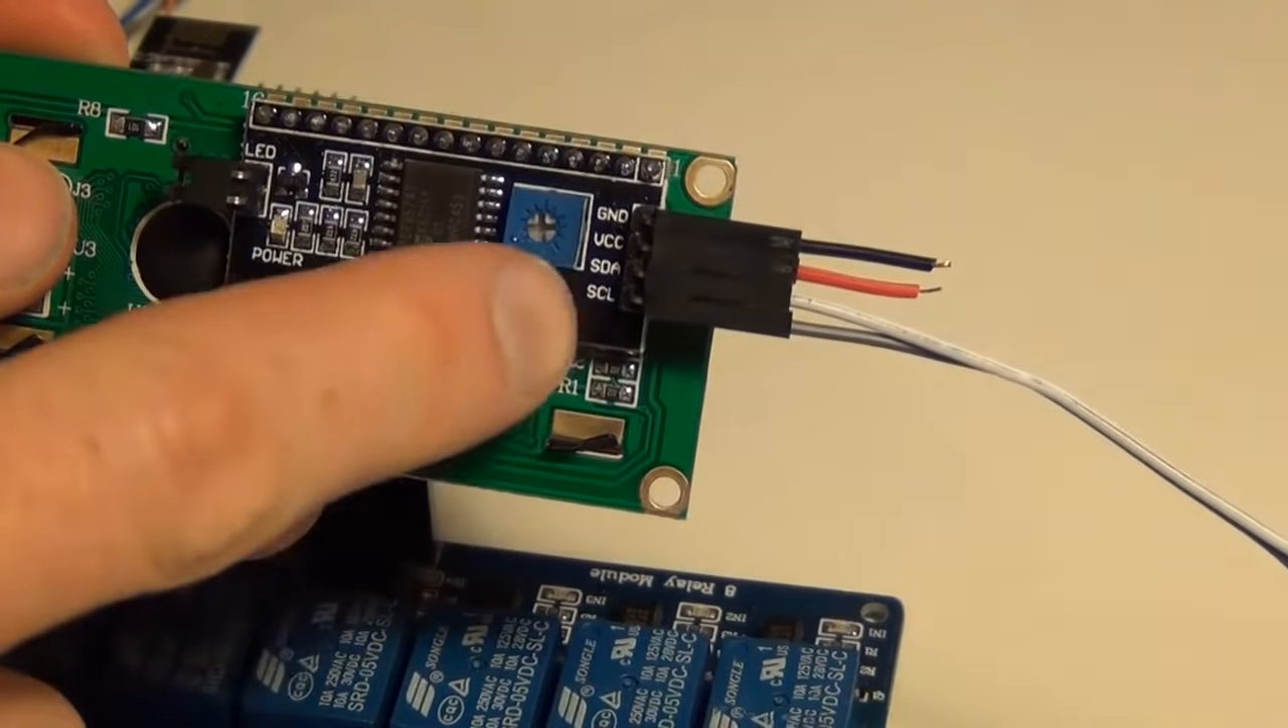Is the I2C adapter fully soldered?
Yes.